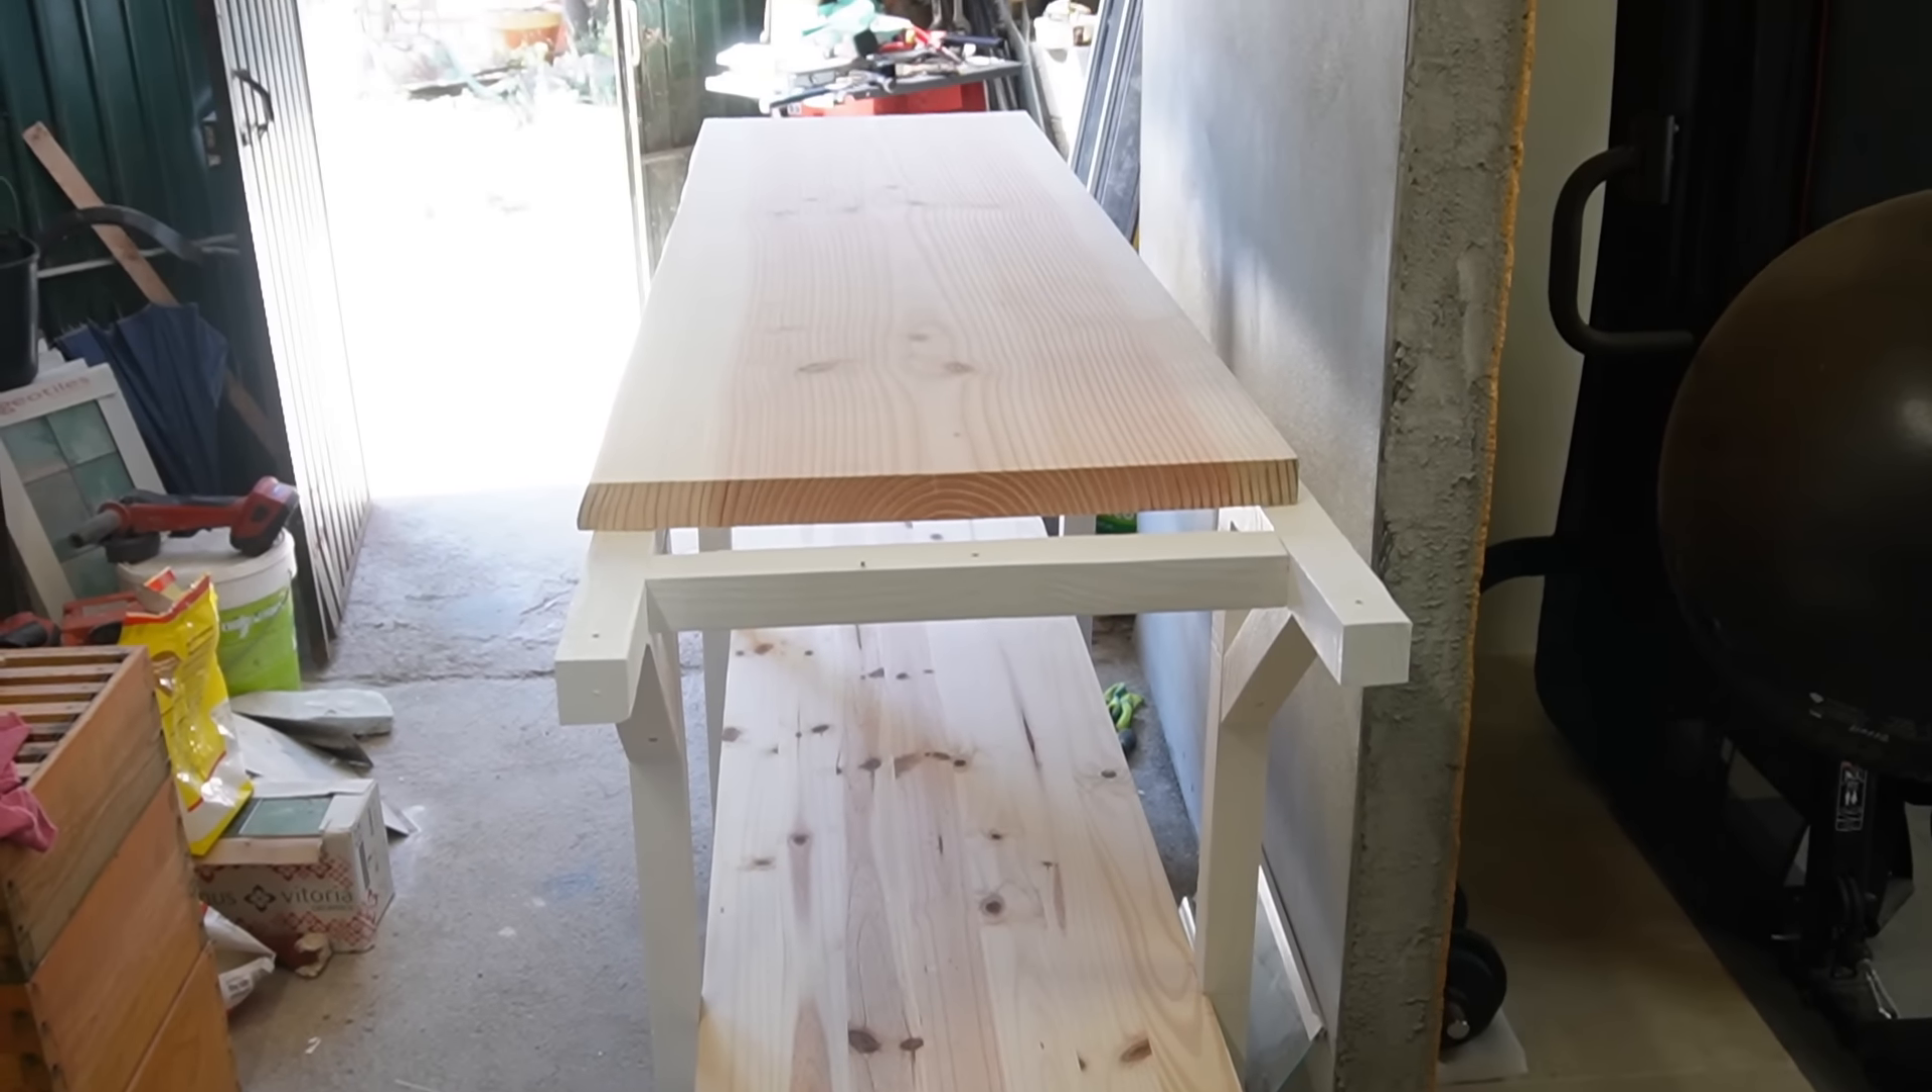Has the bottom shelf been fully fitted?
Yes.